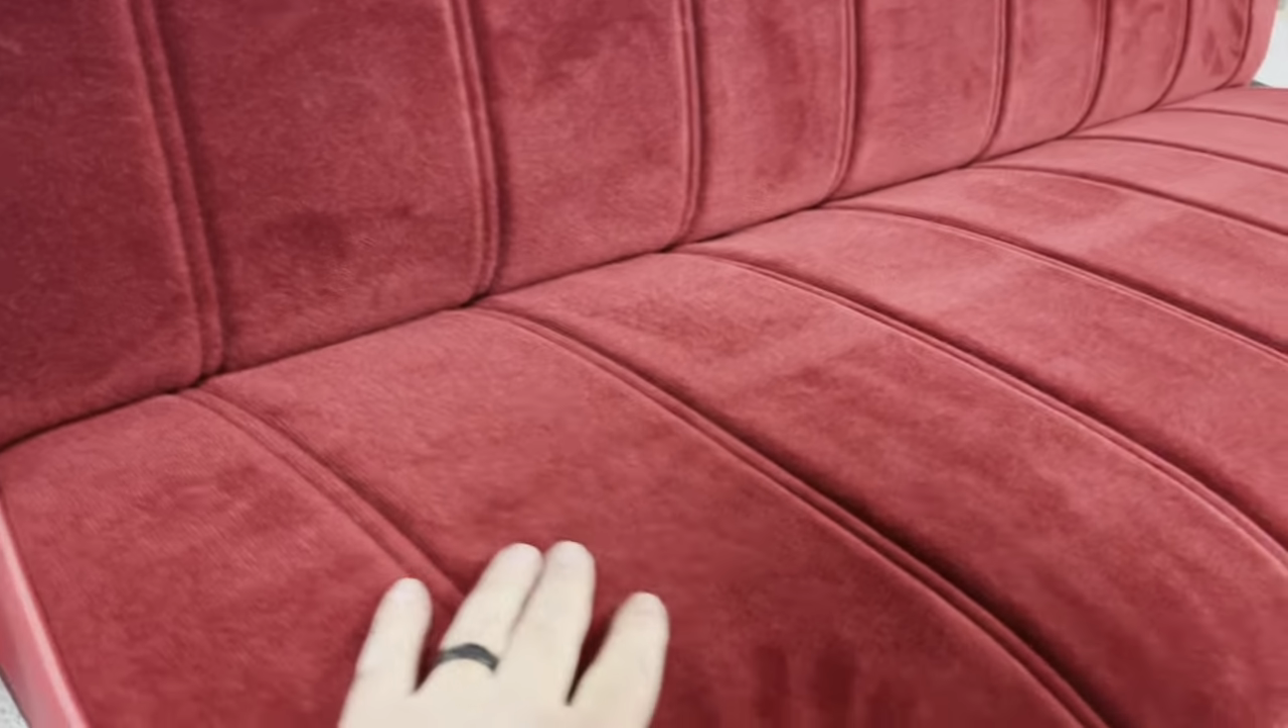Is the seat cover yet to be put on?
No.